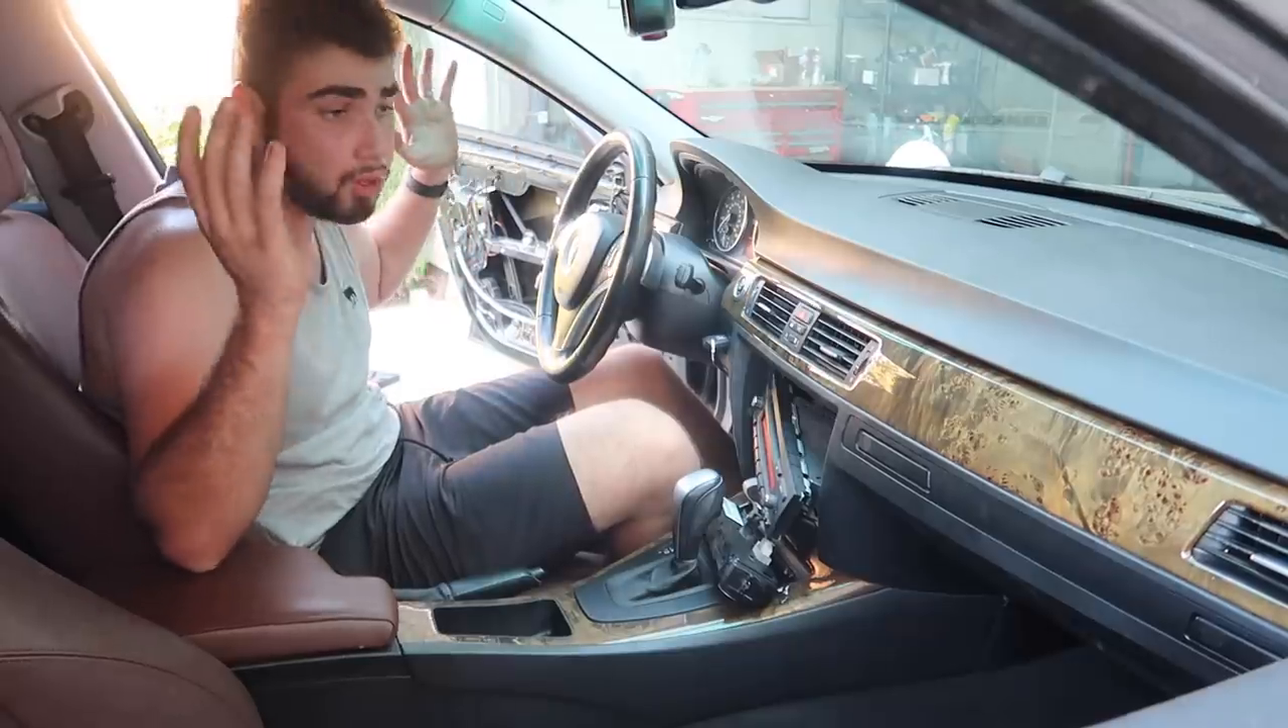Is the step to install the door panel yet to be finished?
Yes.